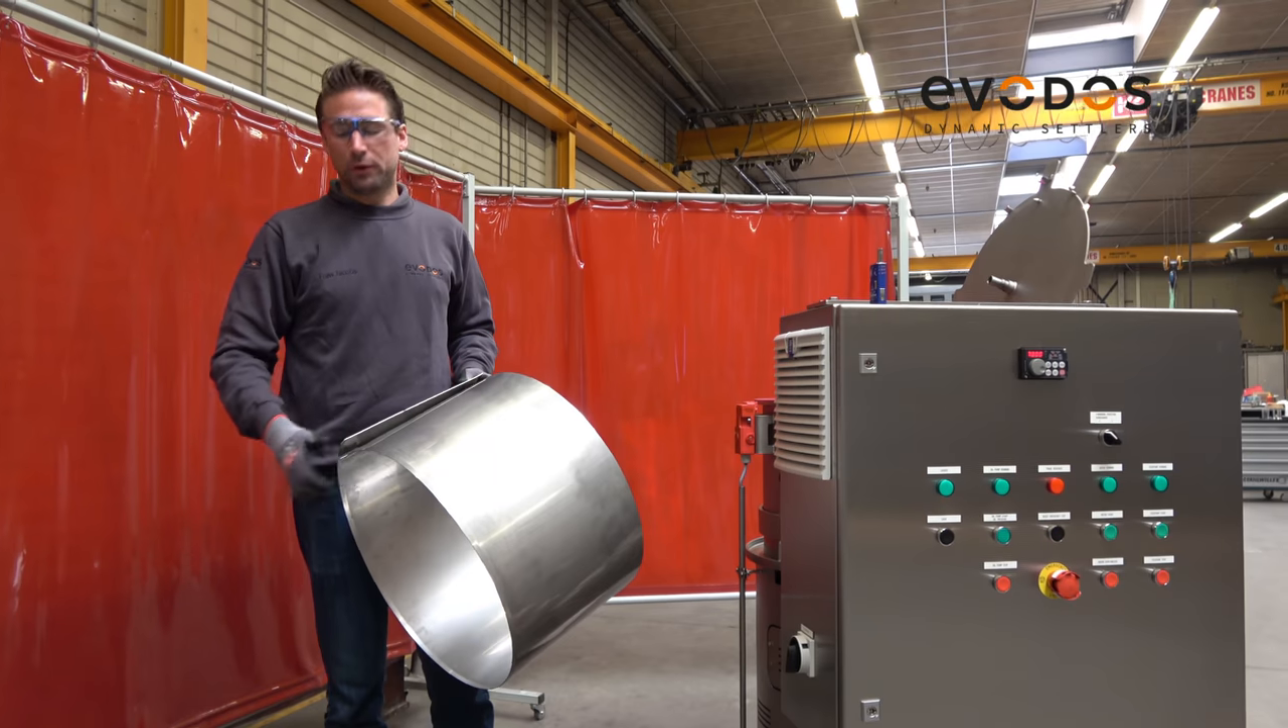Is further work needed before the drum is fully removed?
No.